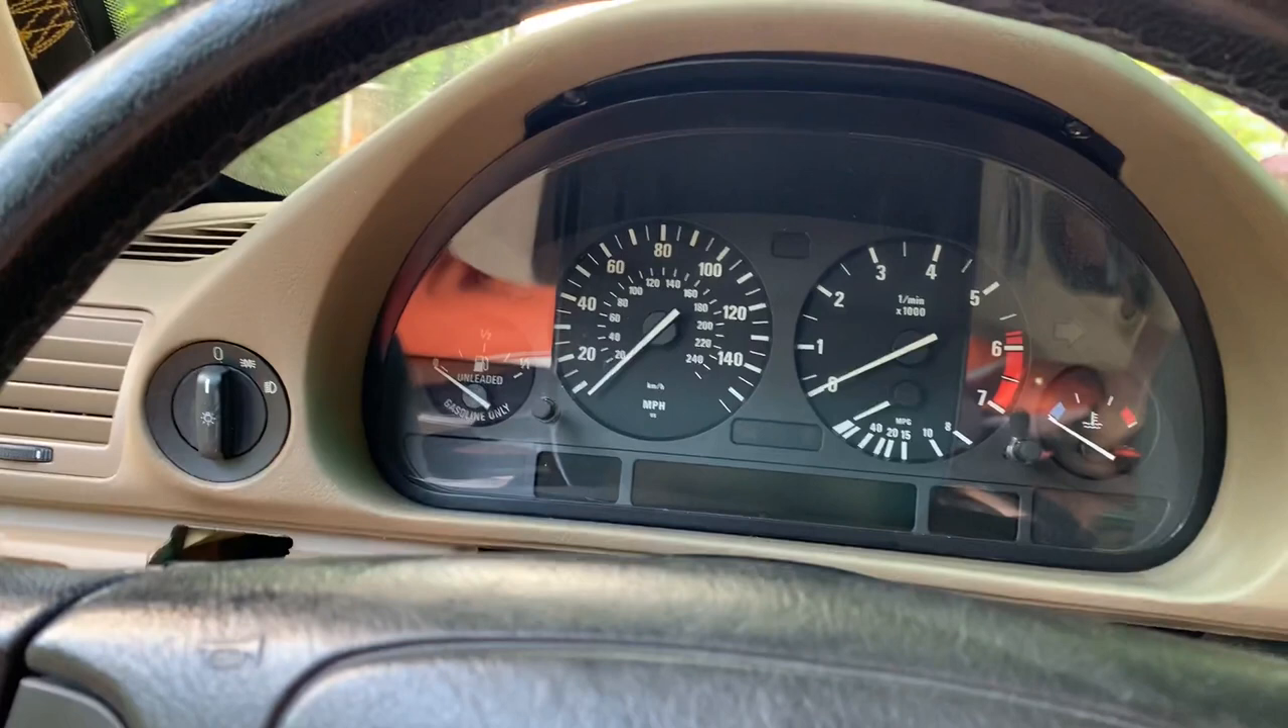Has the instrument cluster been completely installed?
Yes.